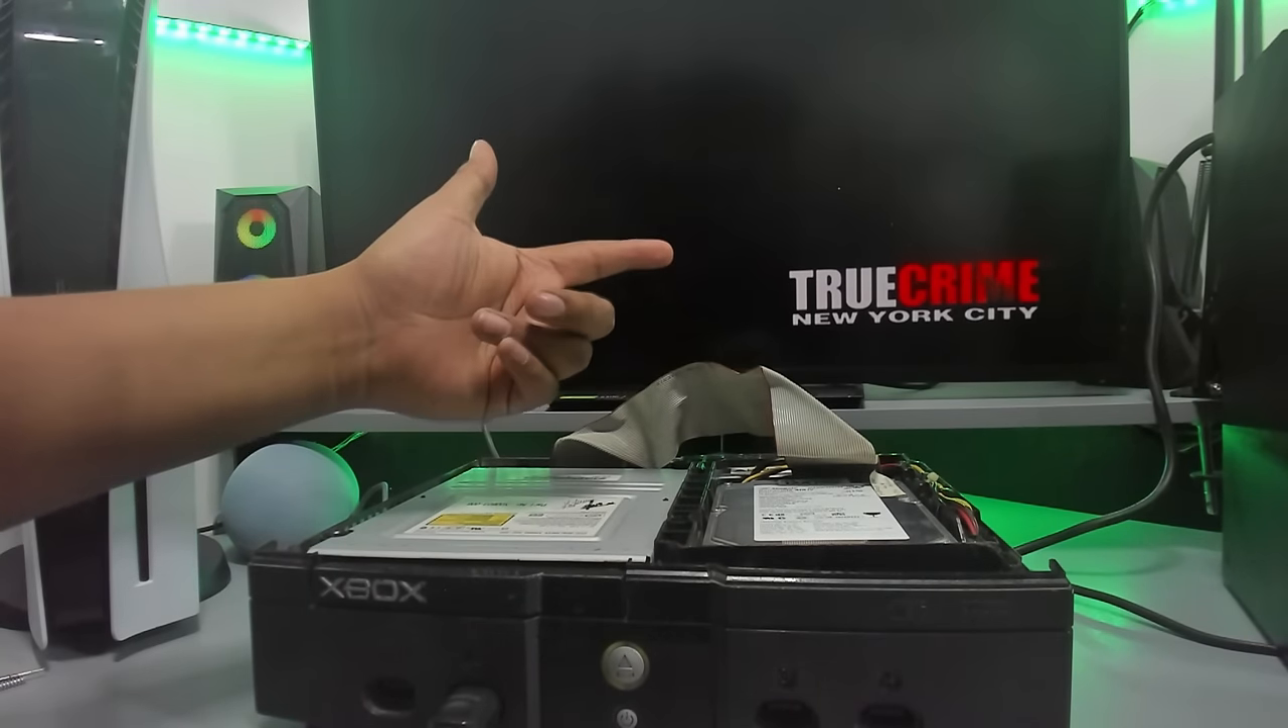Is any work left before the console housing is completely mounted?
Yes.